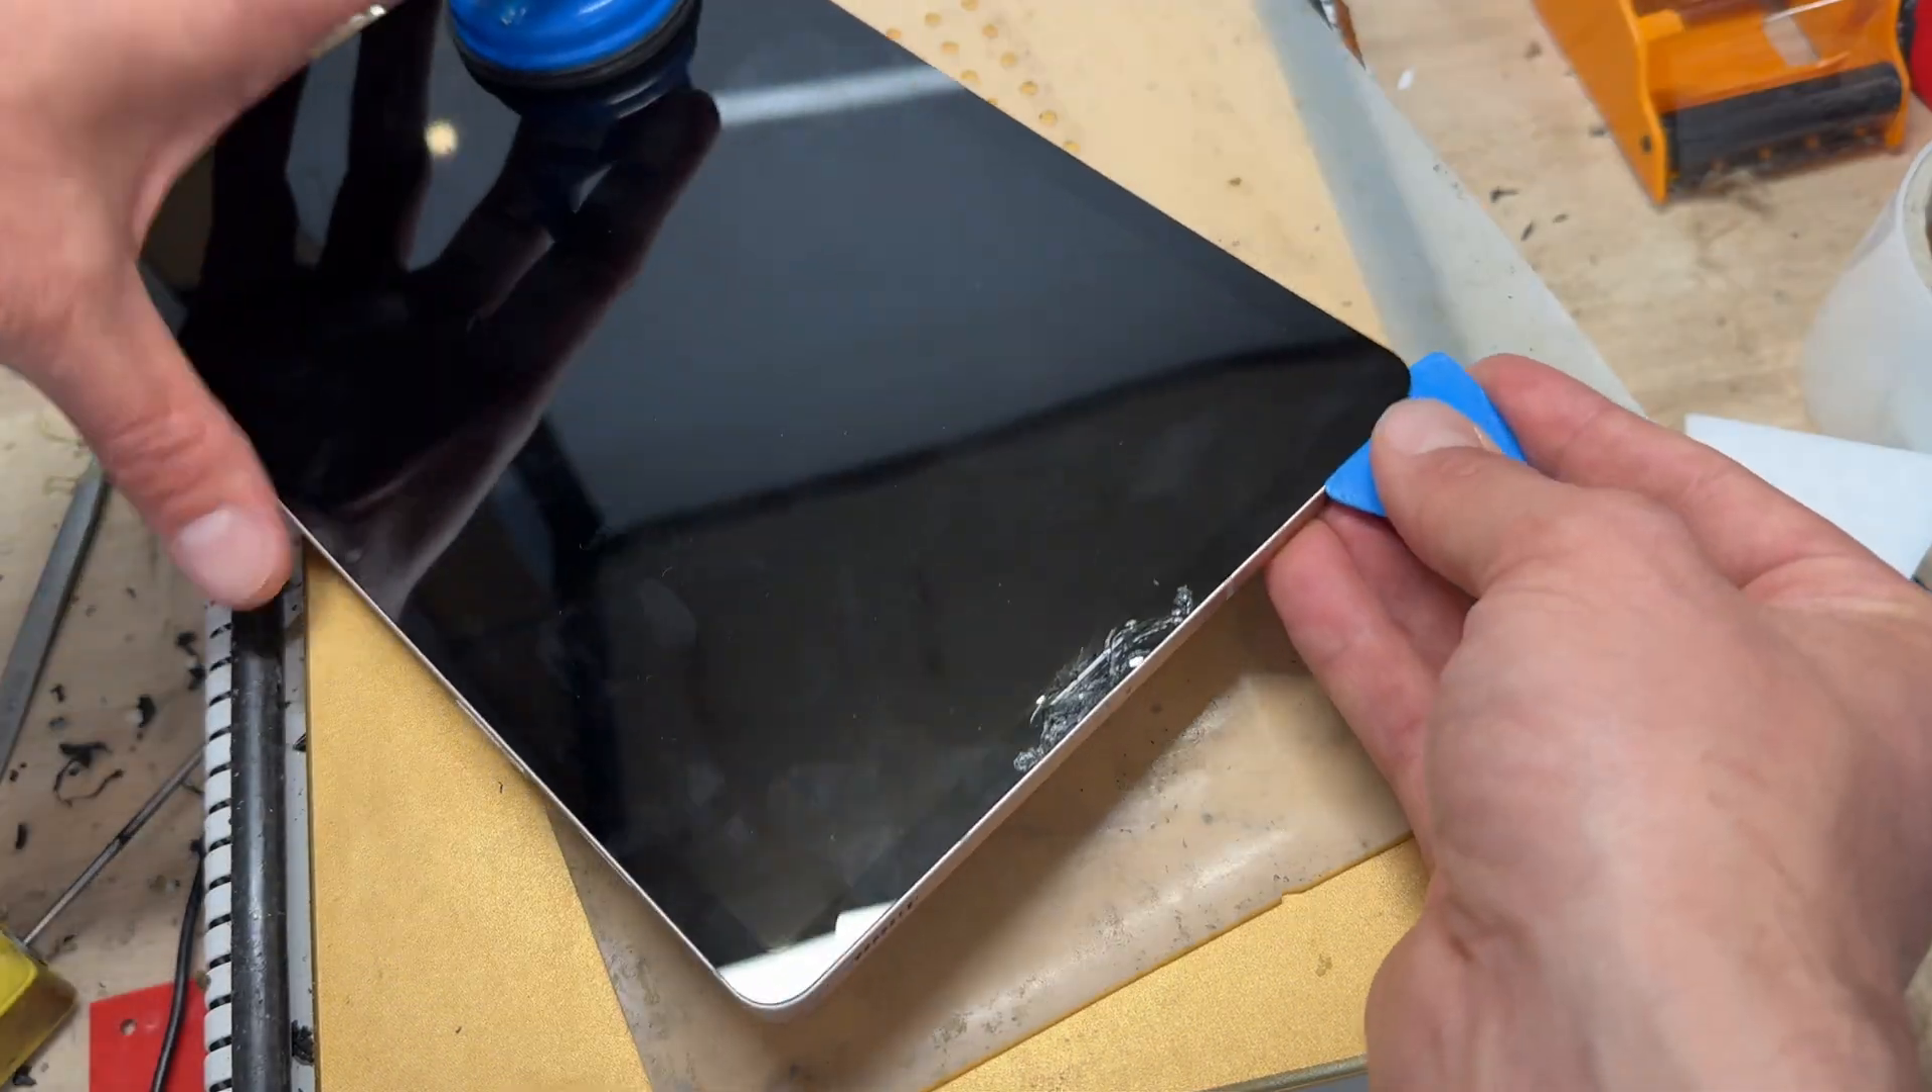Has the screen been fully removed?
No.